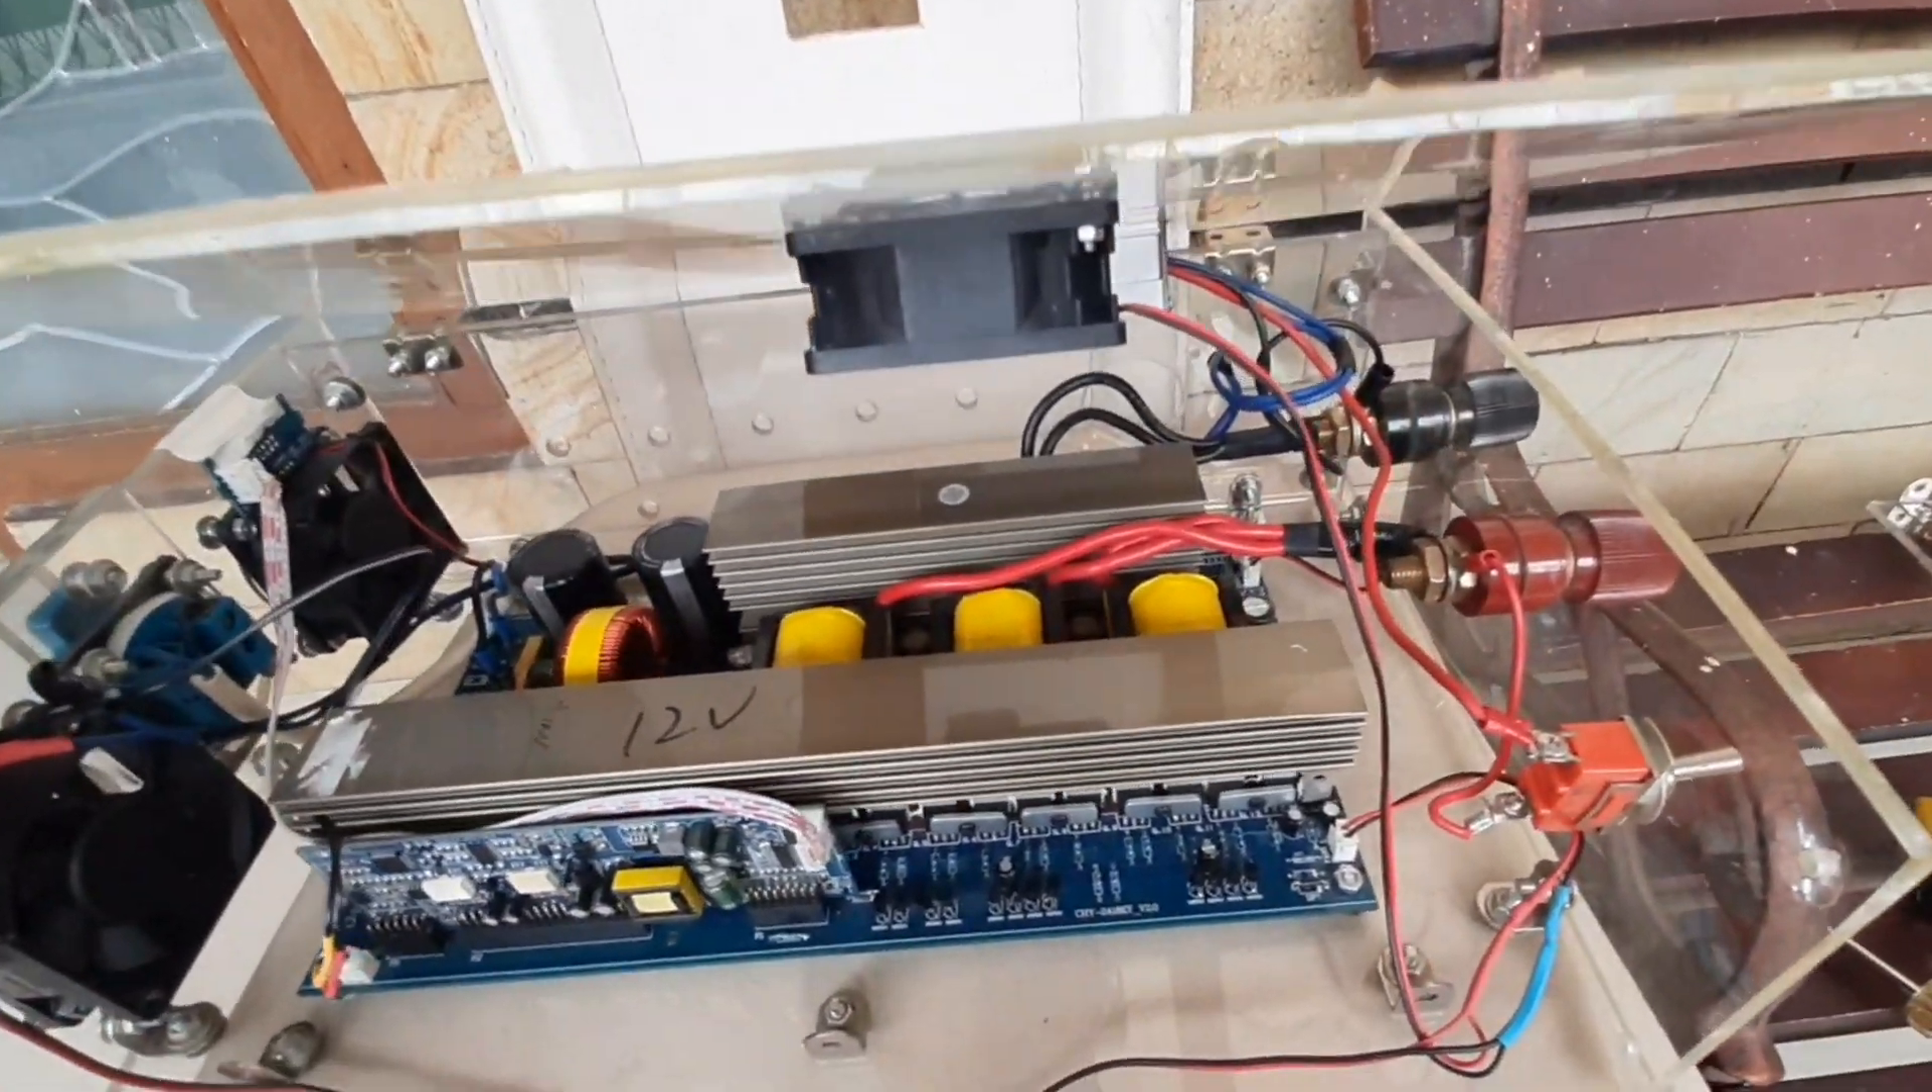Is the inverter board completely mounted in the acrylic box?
Yes.